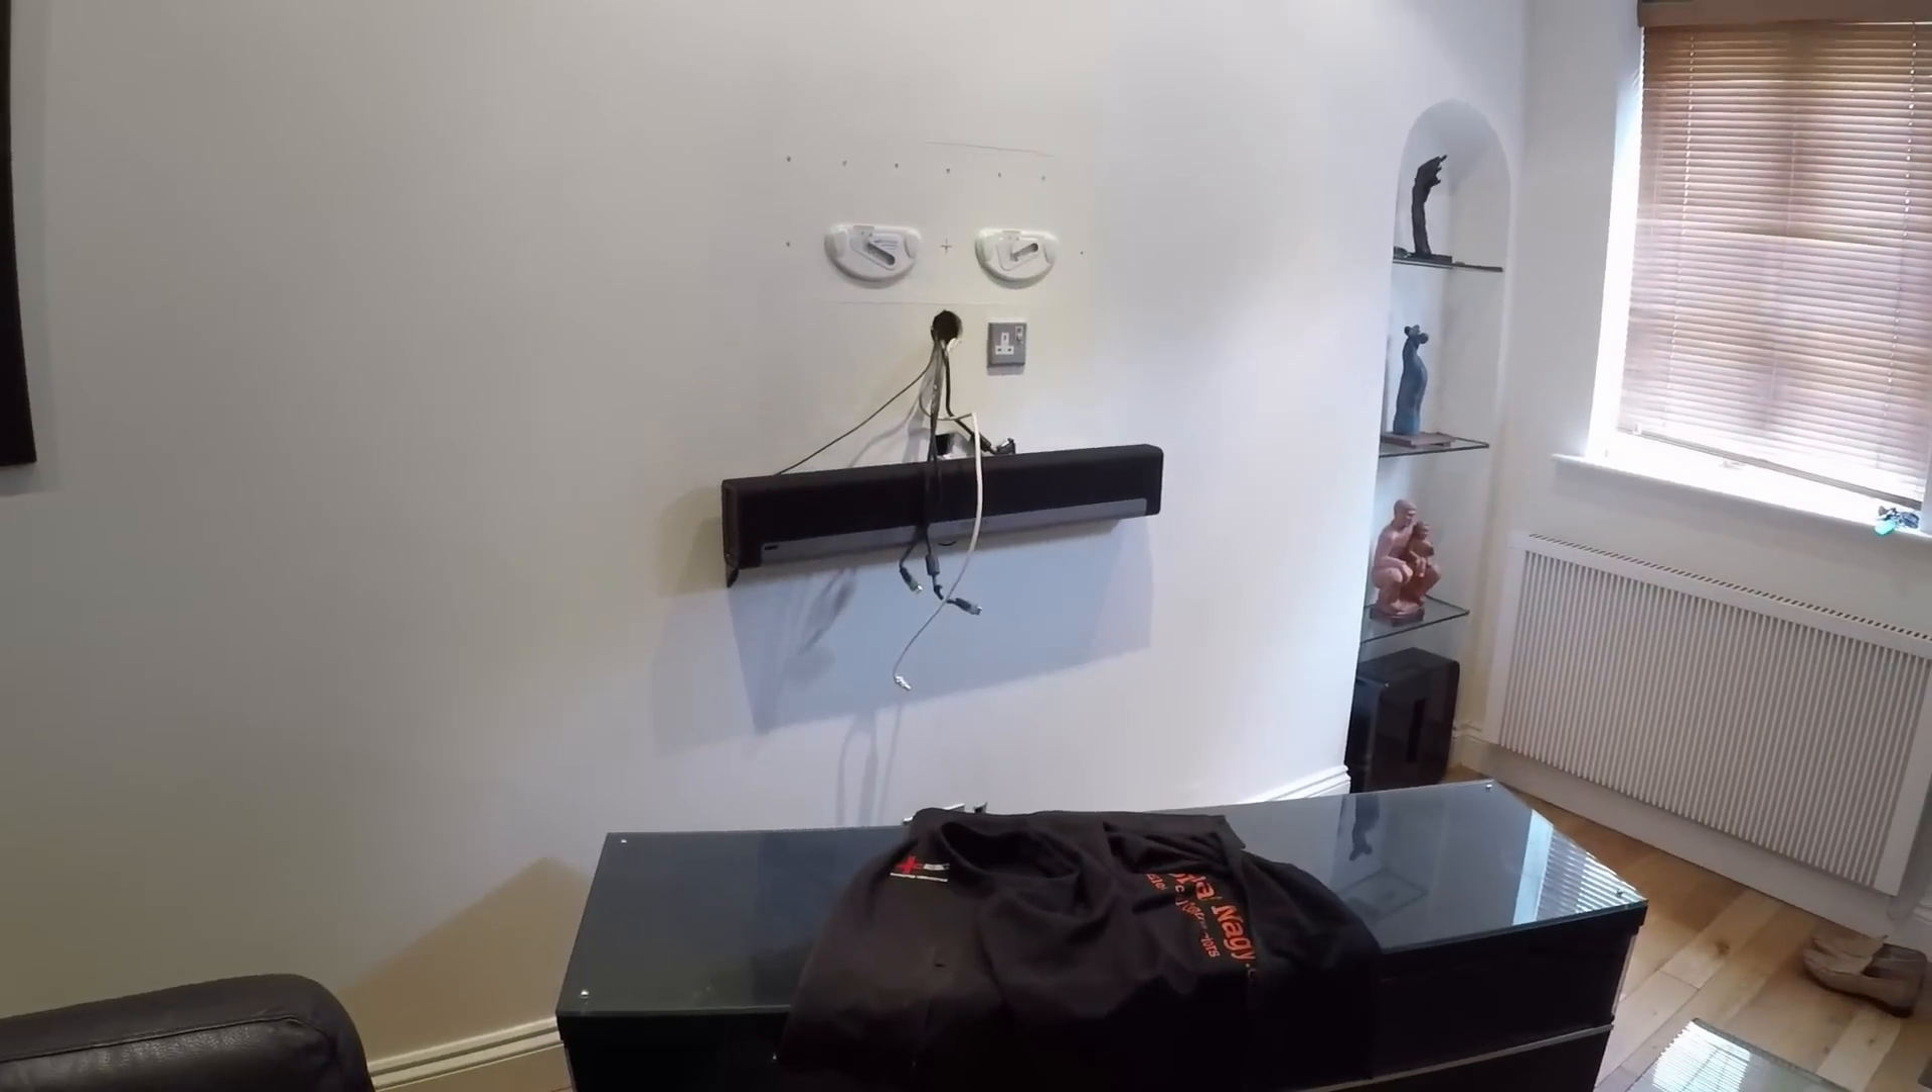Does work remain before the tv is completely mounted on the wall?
Yes.